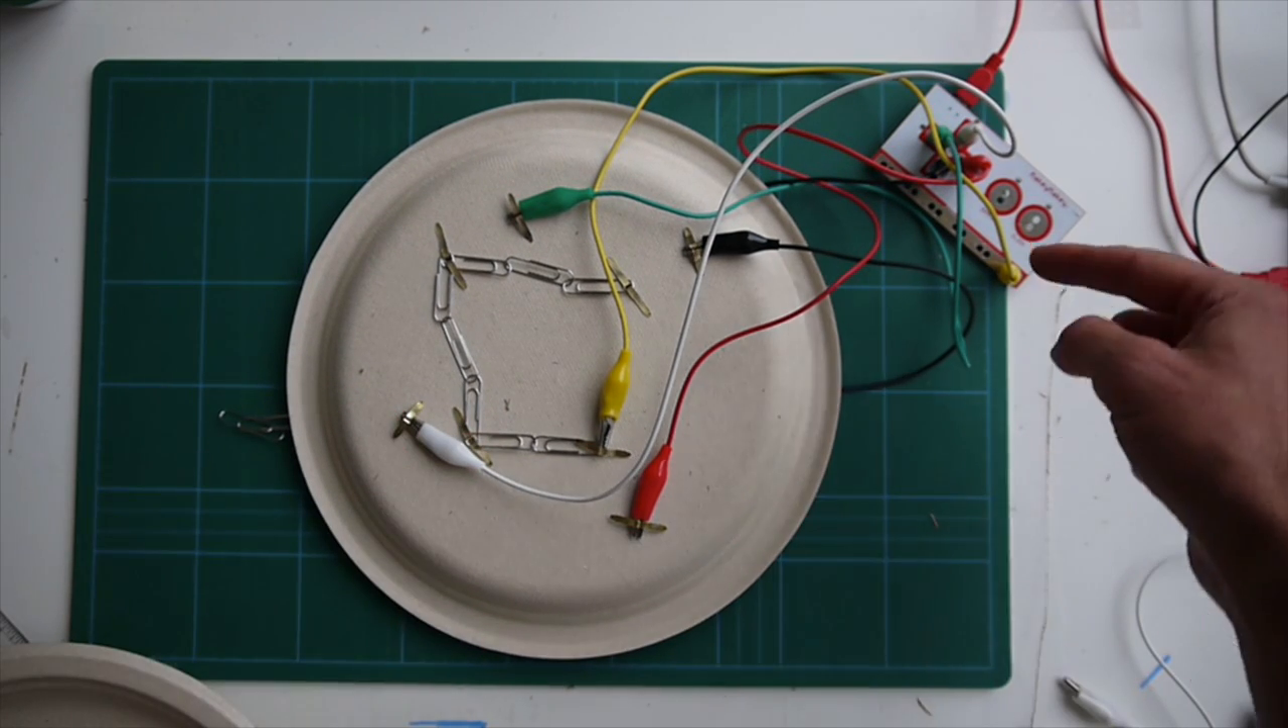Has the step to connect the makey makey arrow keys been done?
Yes.